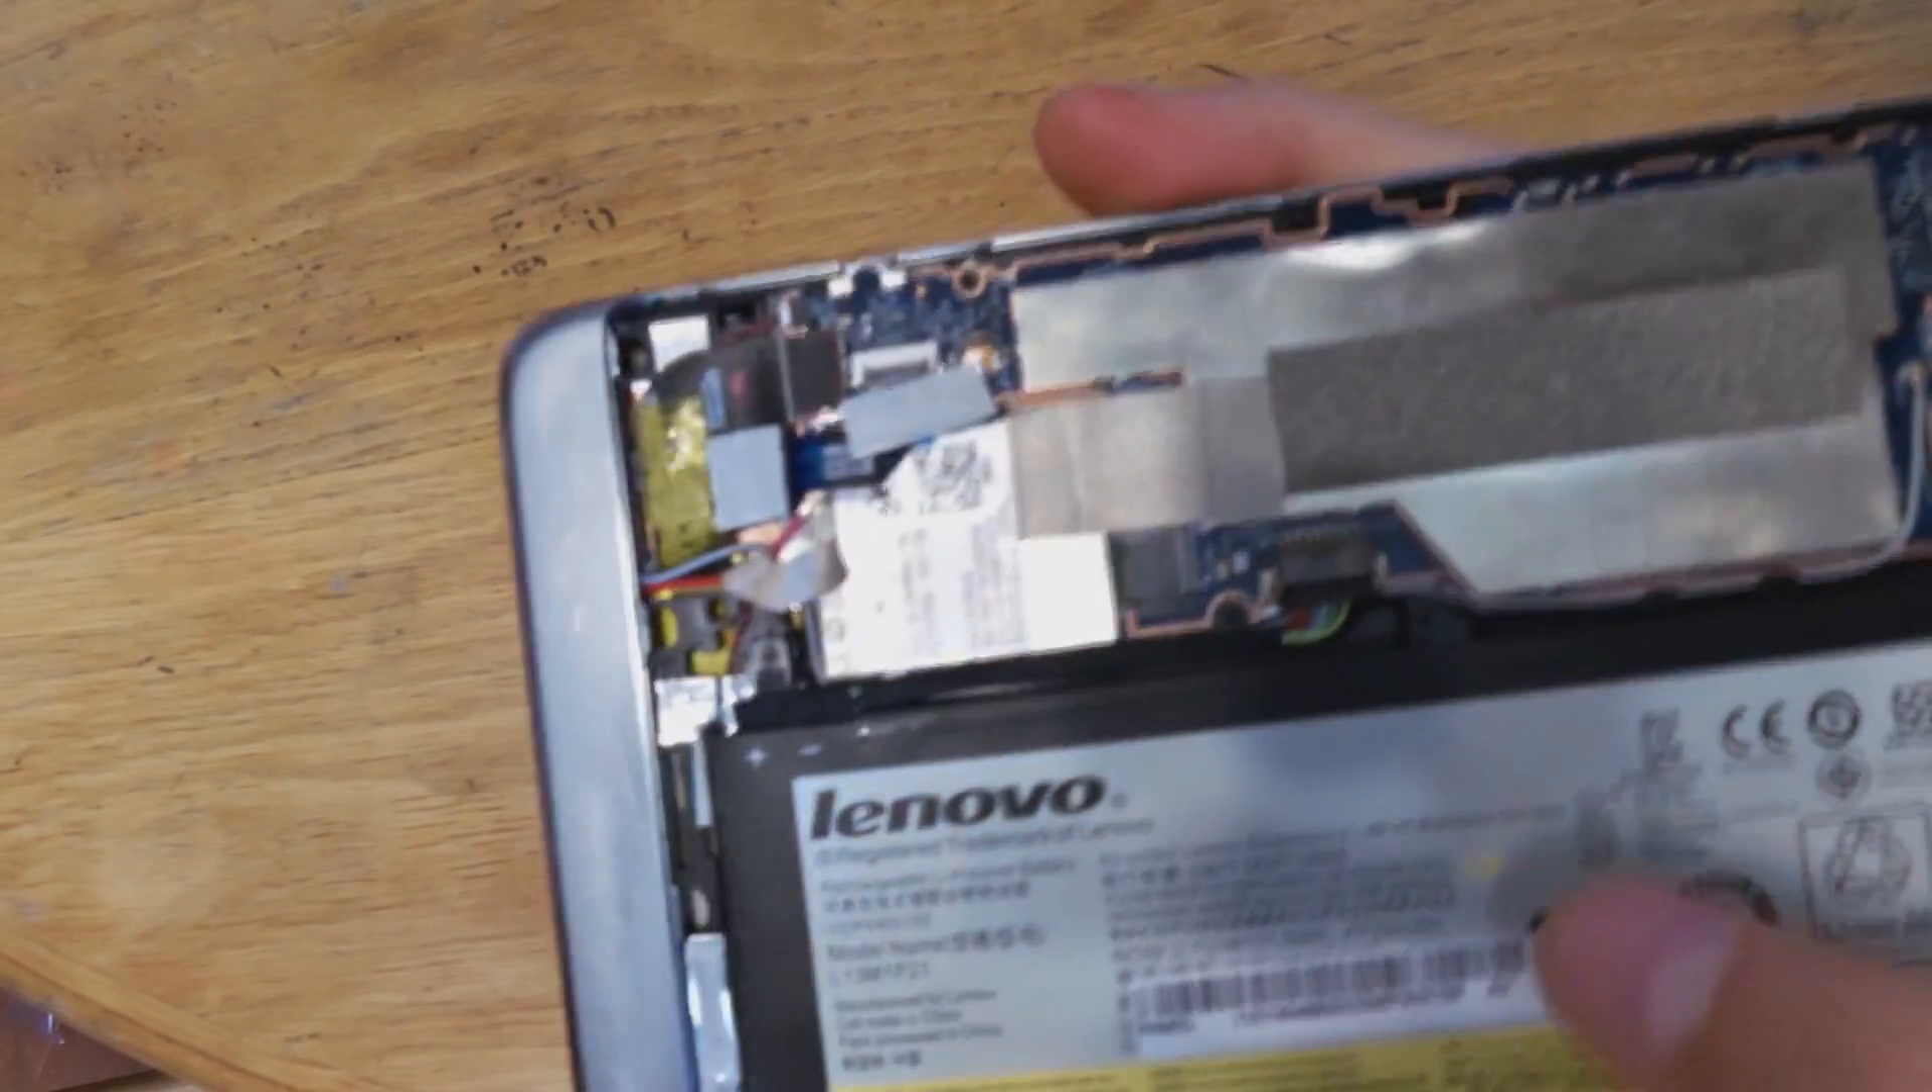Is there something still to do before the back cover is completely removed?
No.